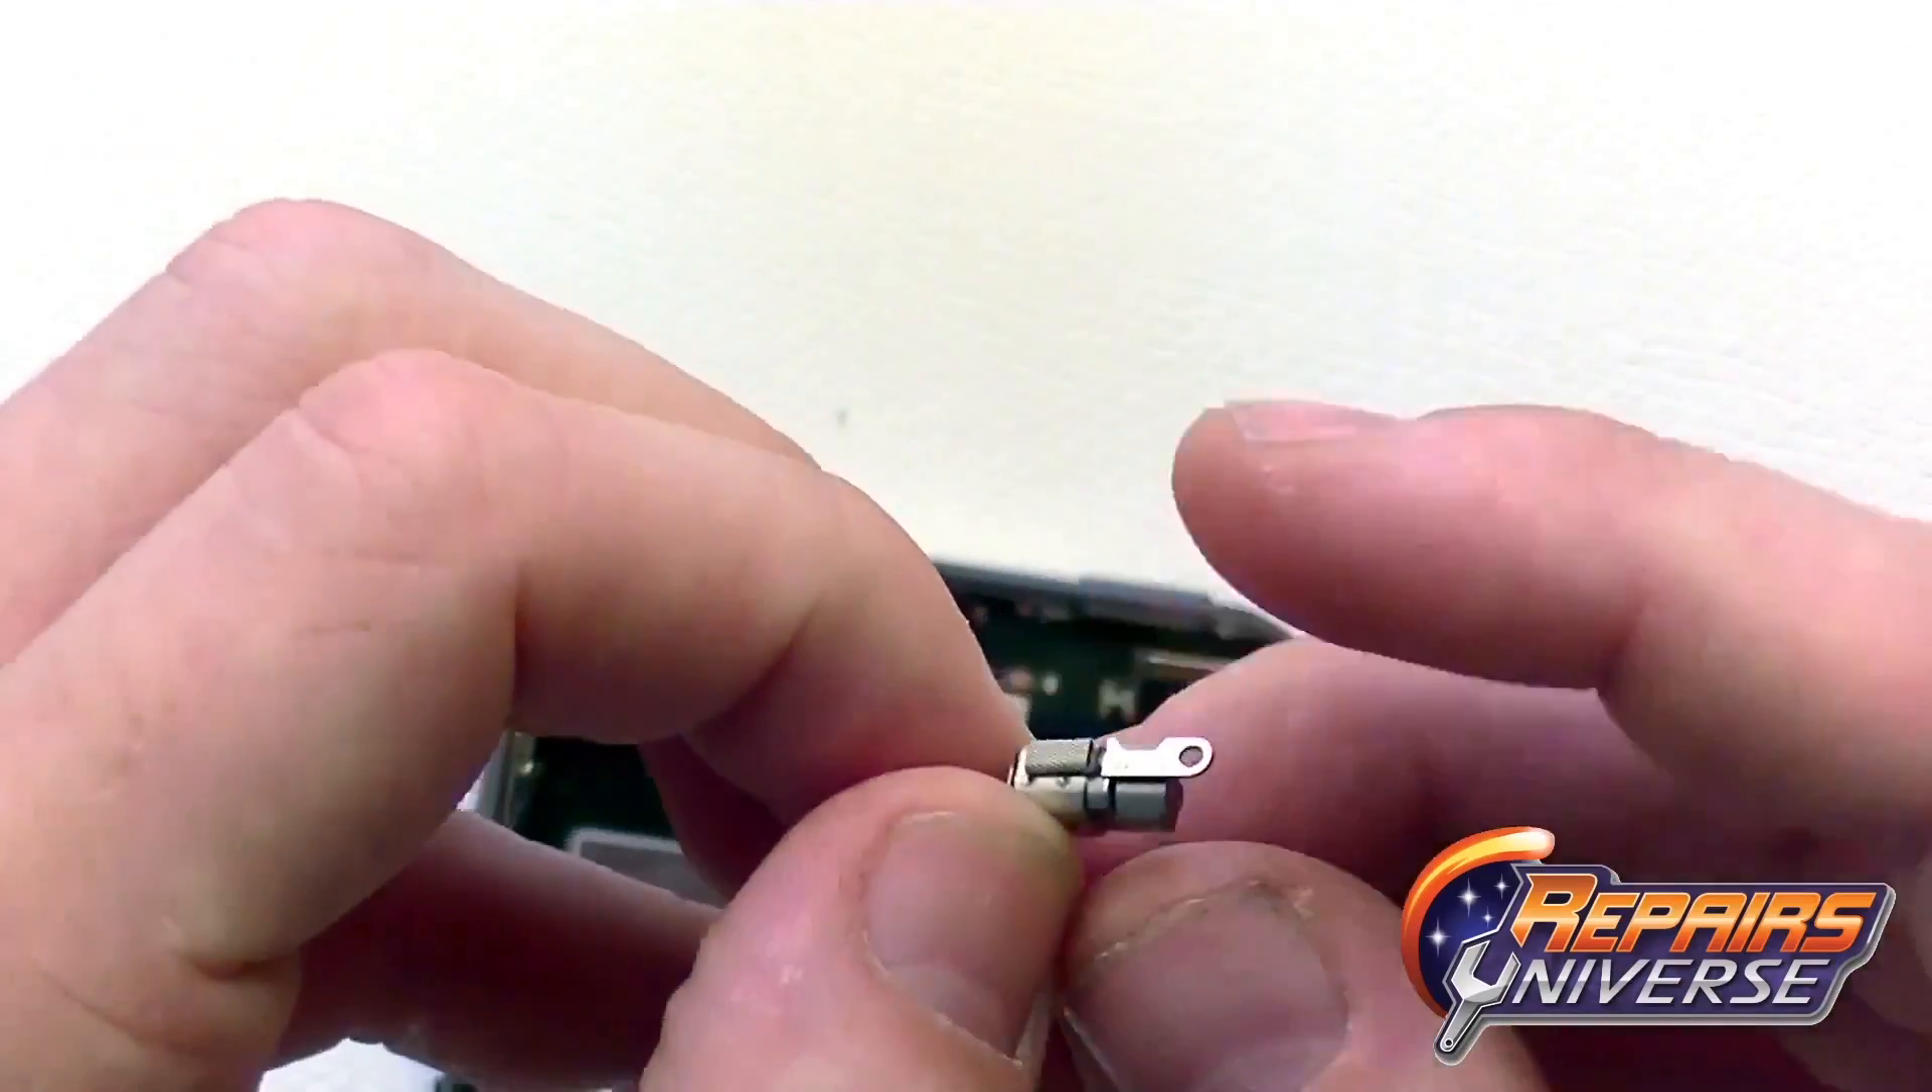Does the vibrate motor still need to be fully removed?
No.